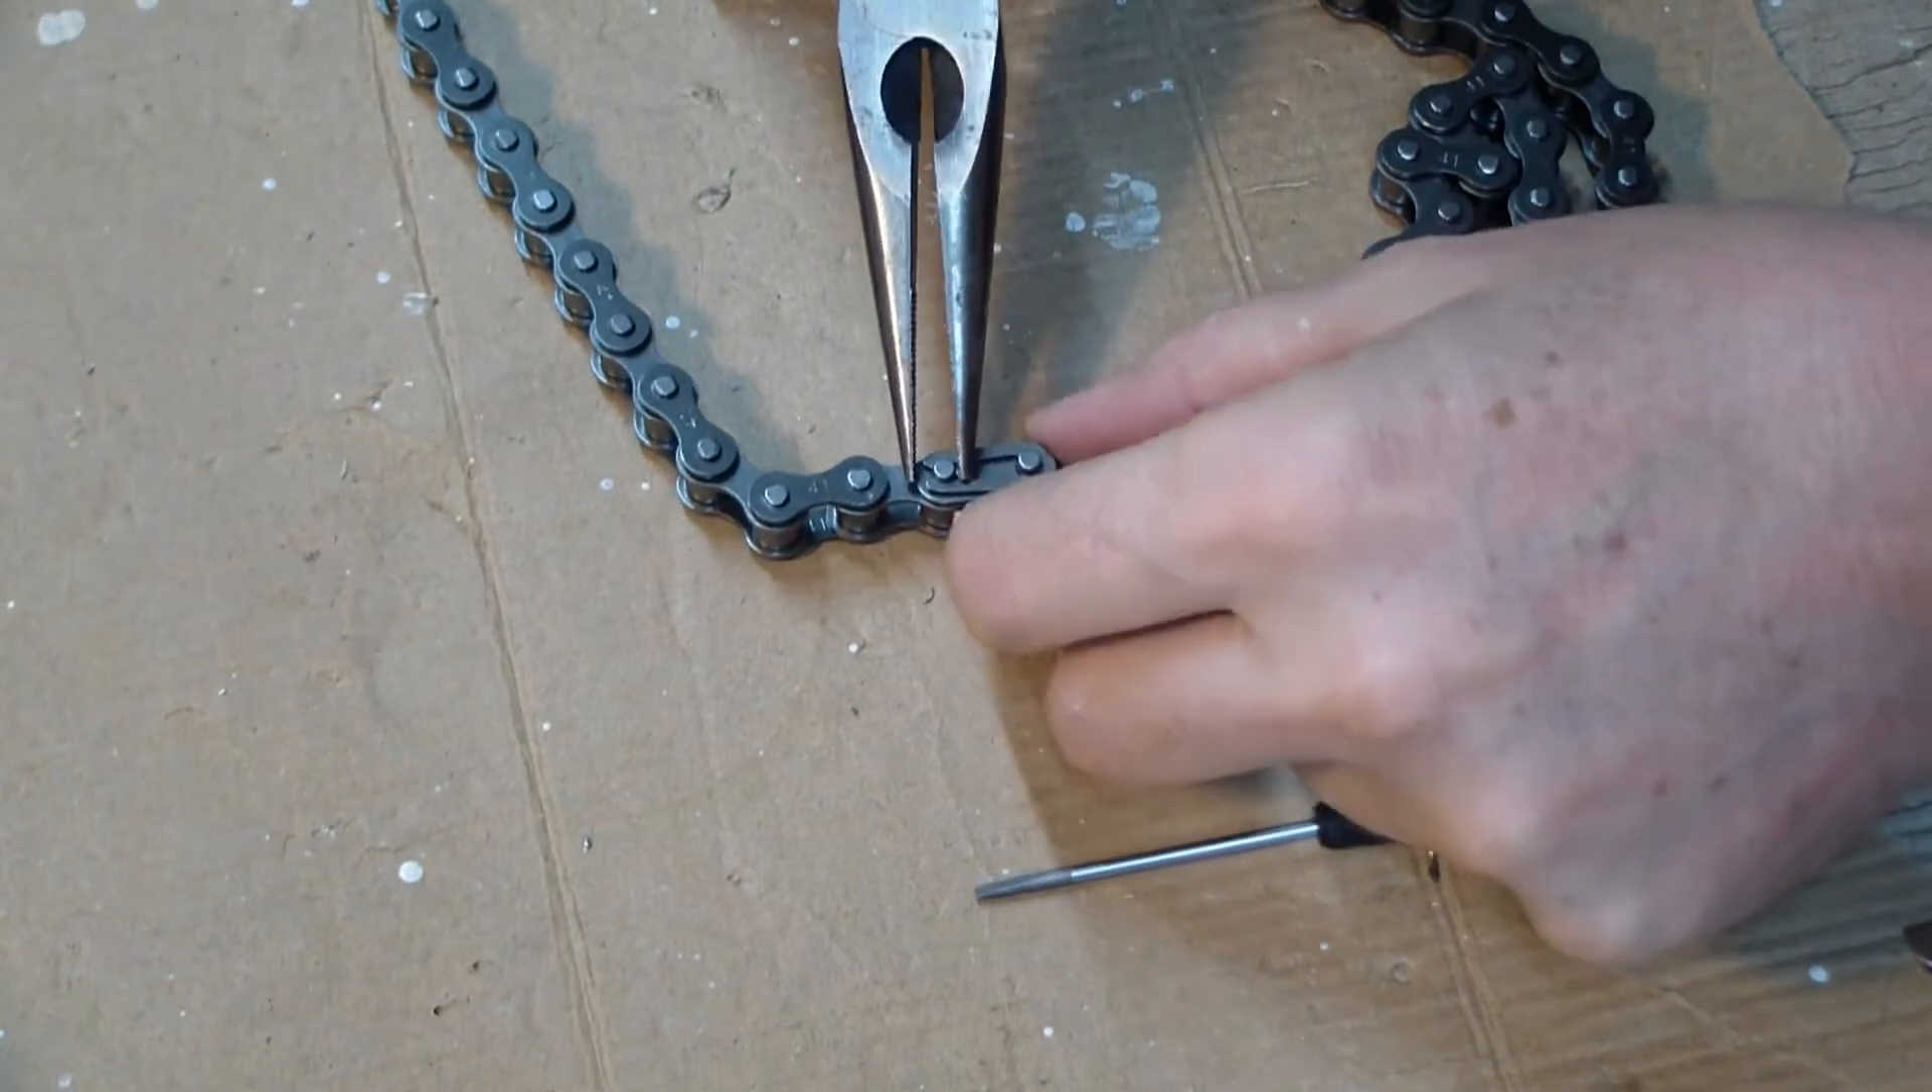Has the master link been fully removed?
No.